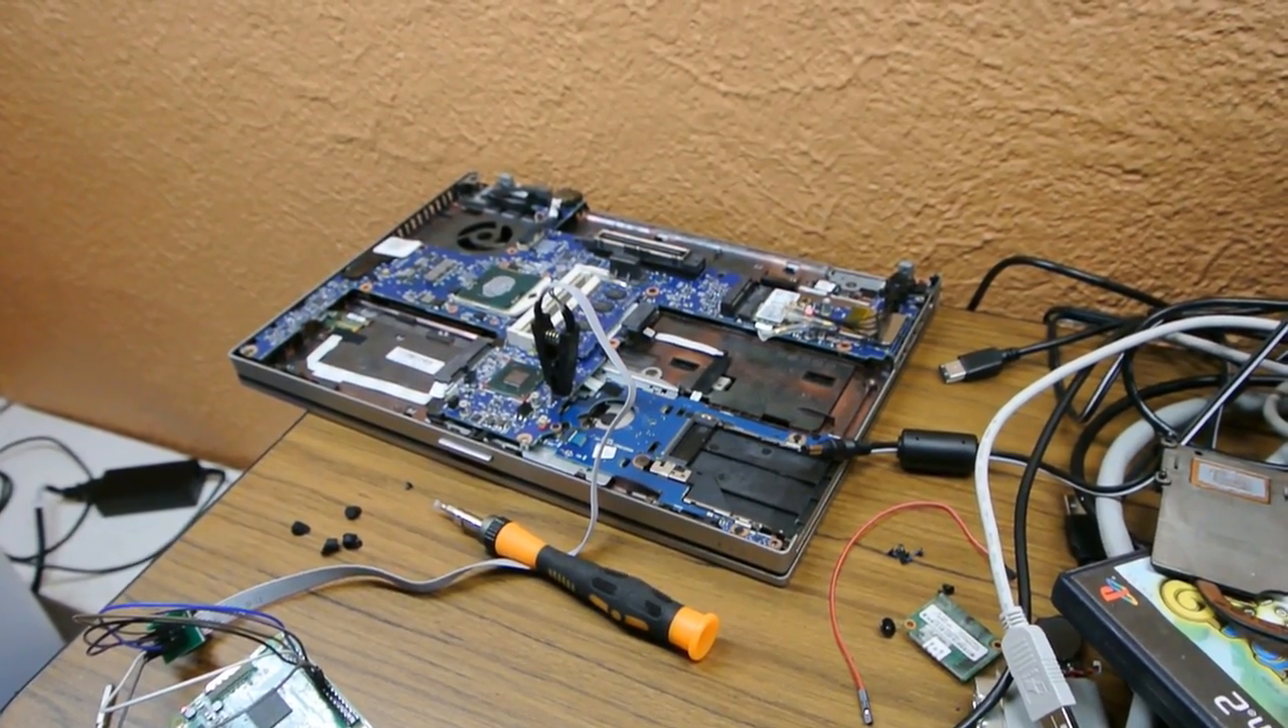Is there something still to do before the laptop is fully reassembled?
Yes.